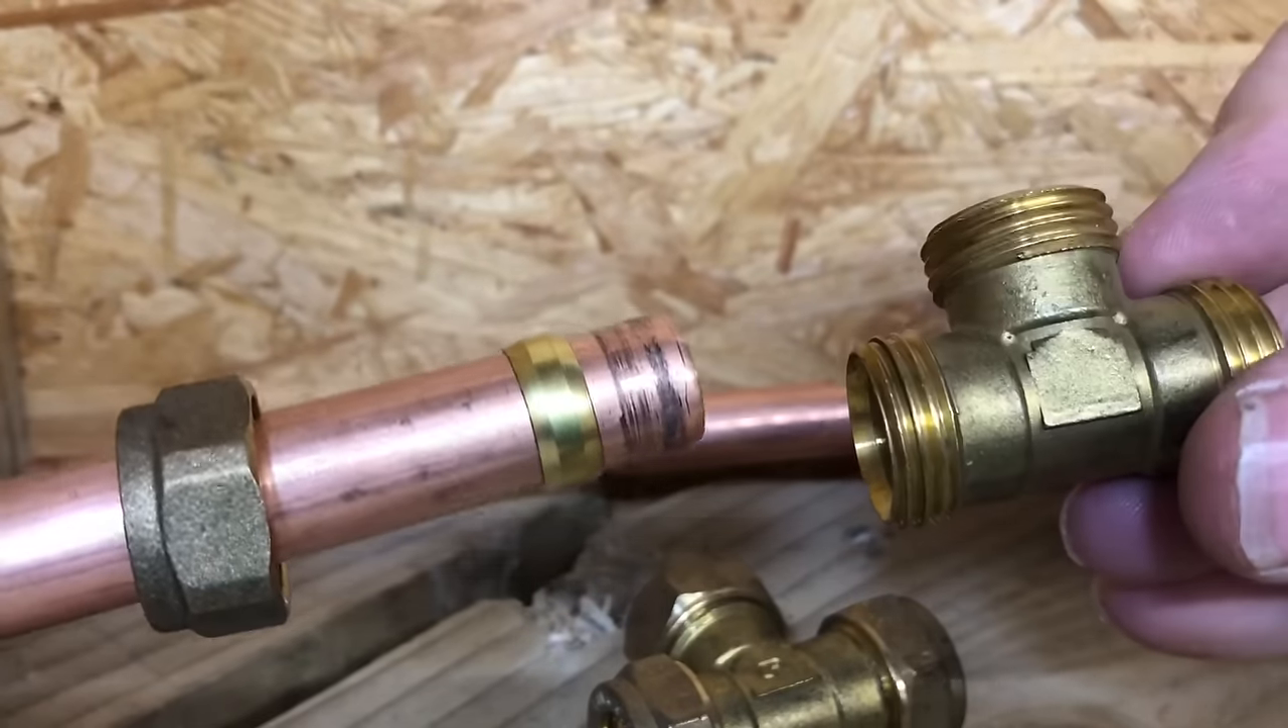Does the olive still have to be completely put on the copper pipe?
No.